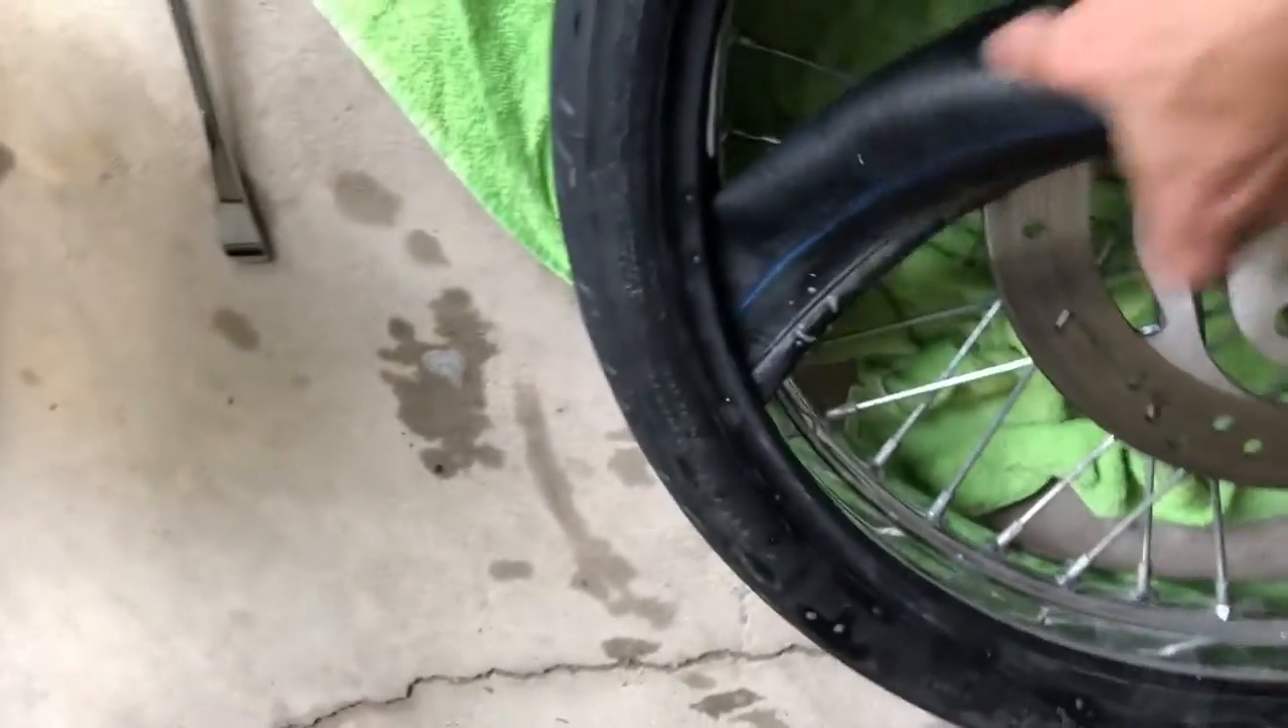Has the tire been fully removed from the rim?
No.